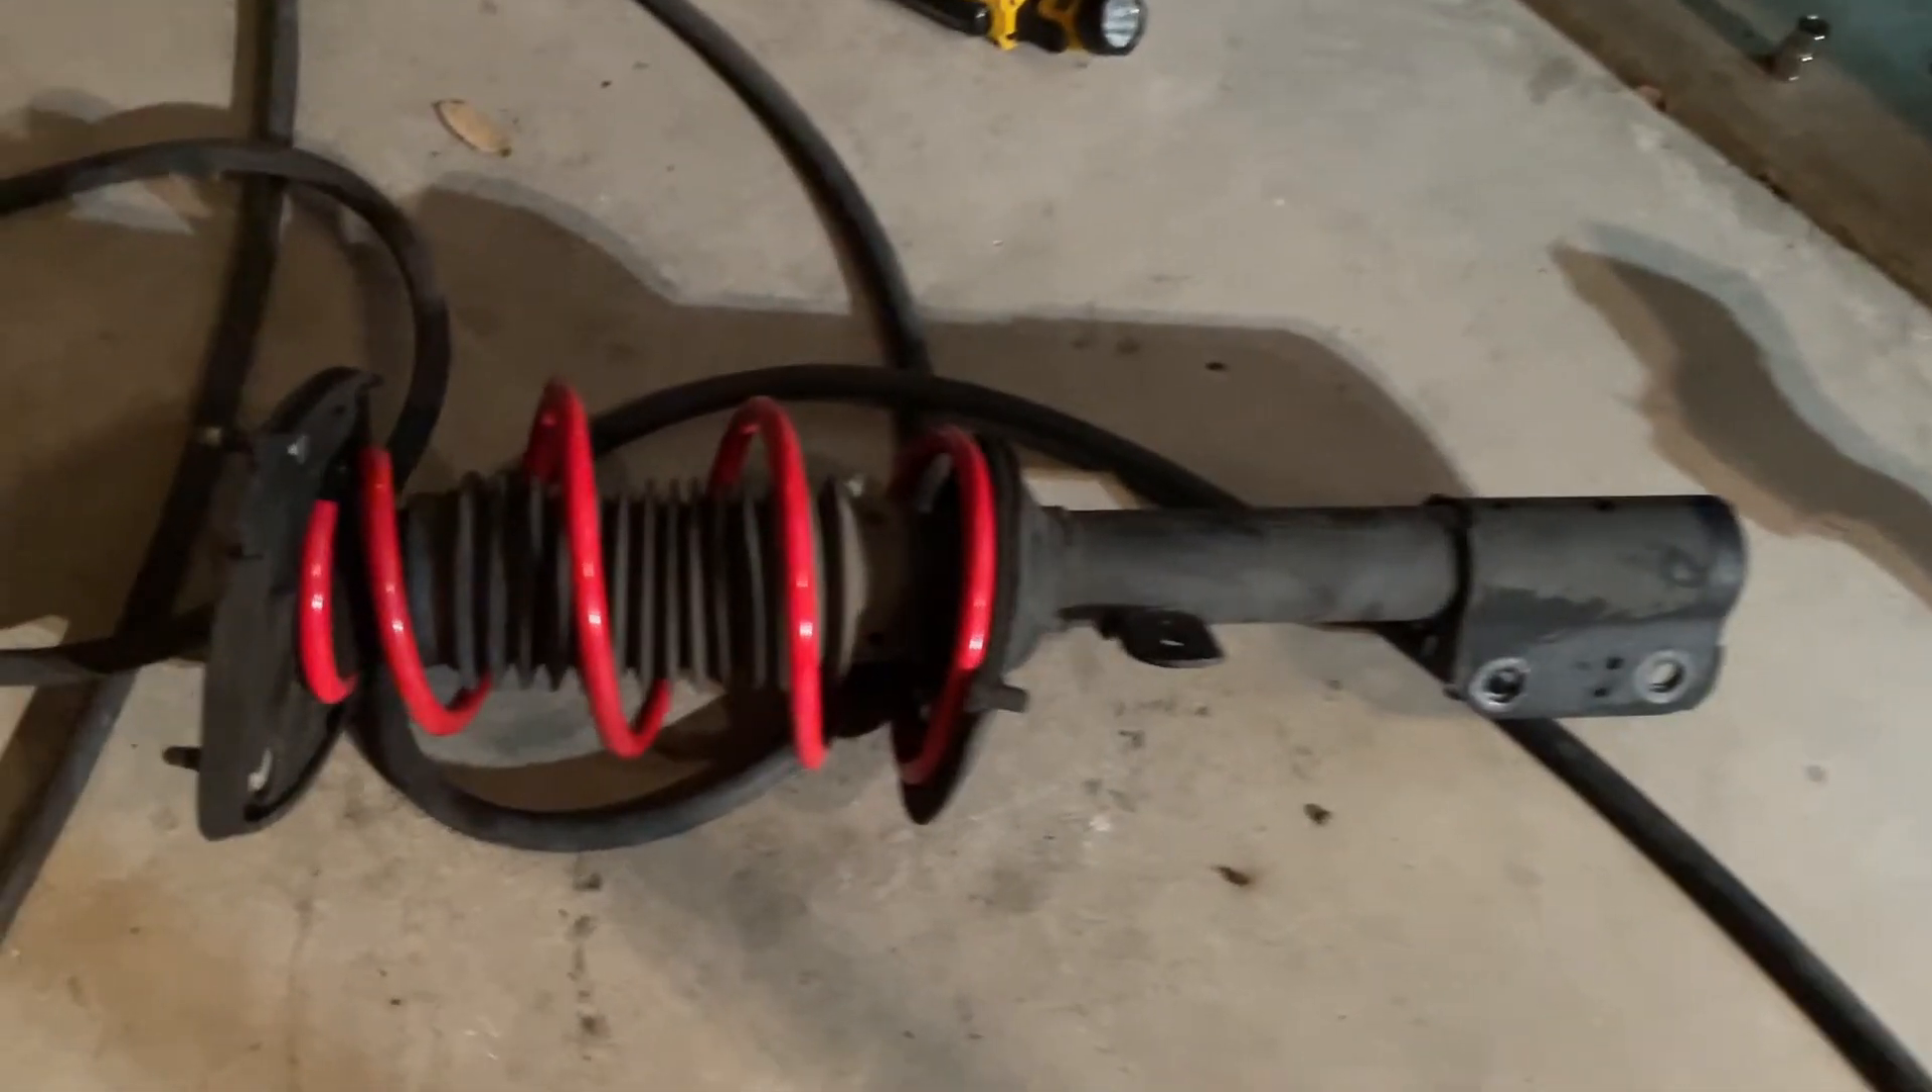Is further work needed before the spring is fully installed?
No.